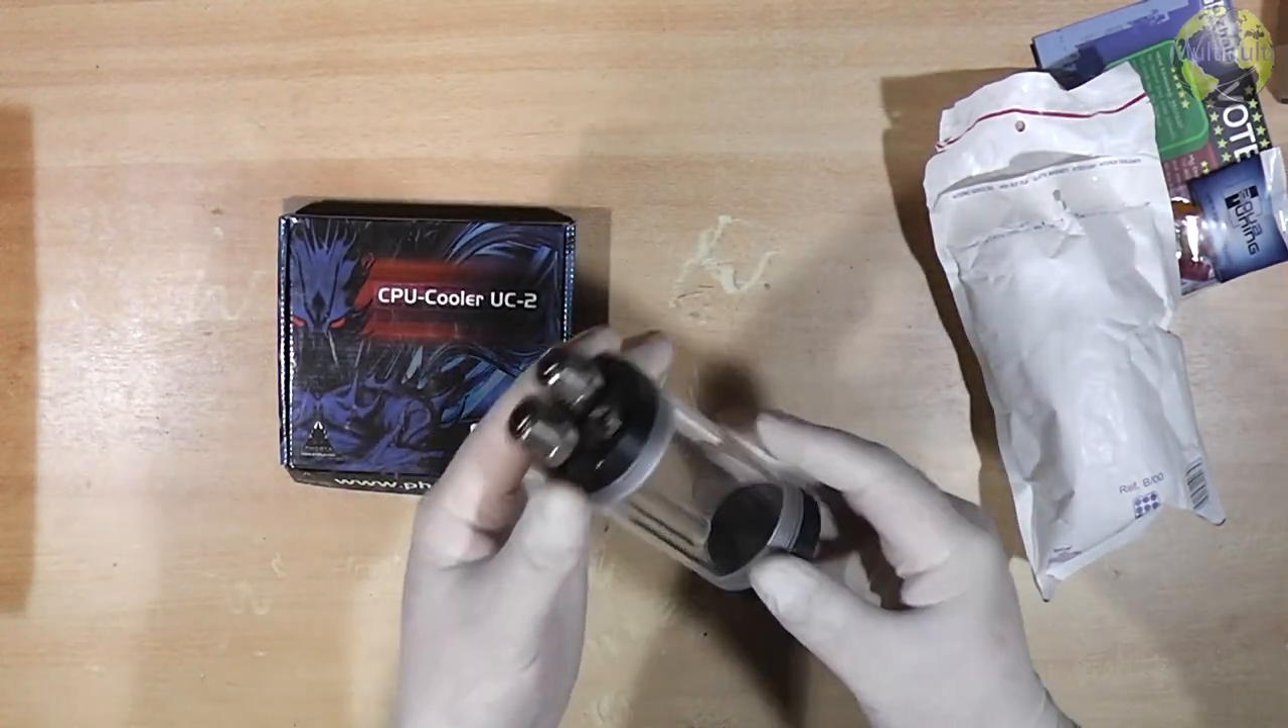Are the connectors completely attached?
Yes.